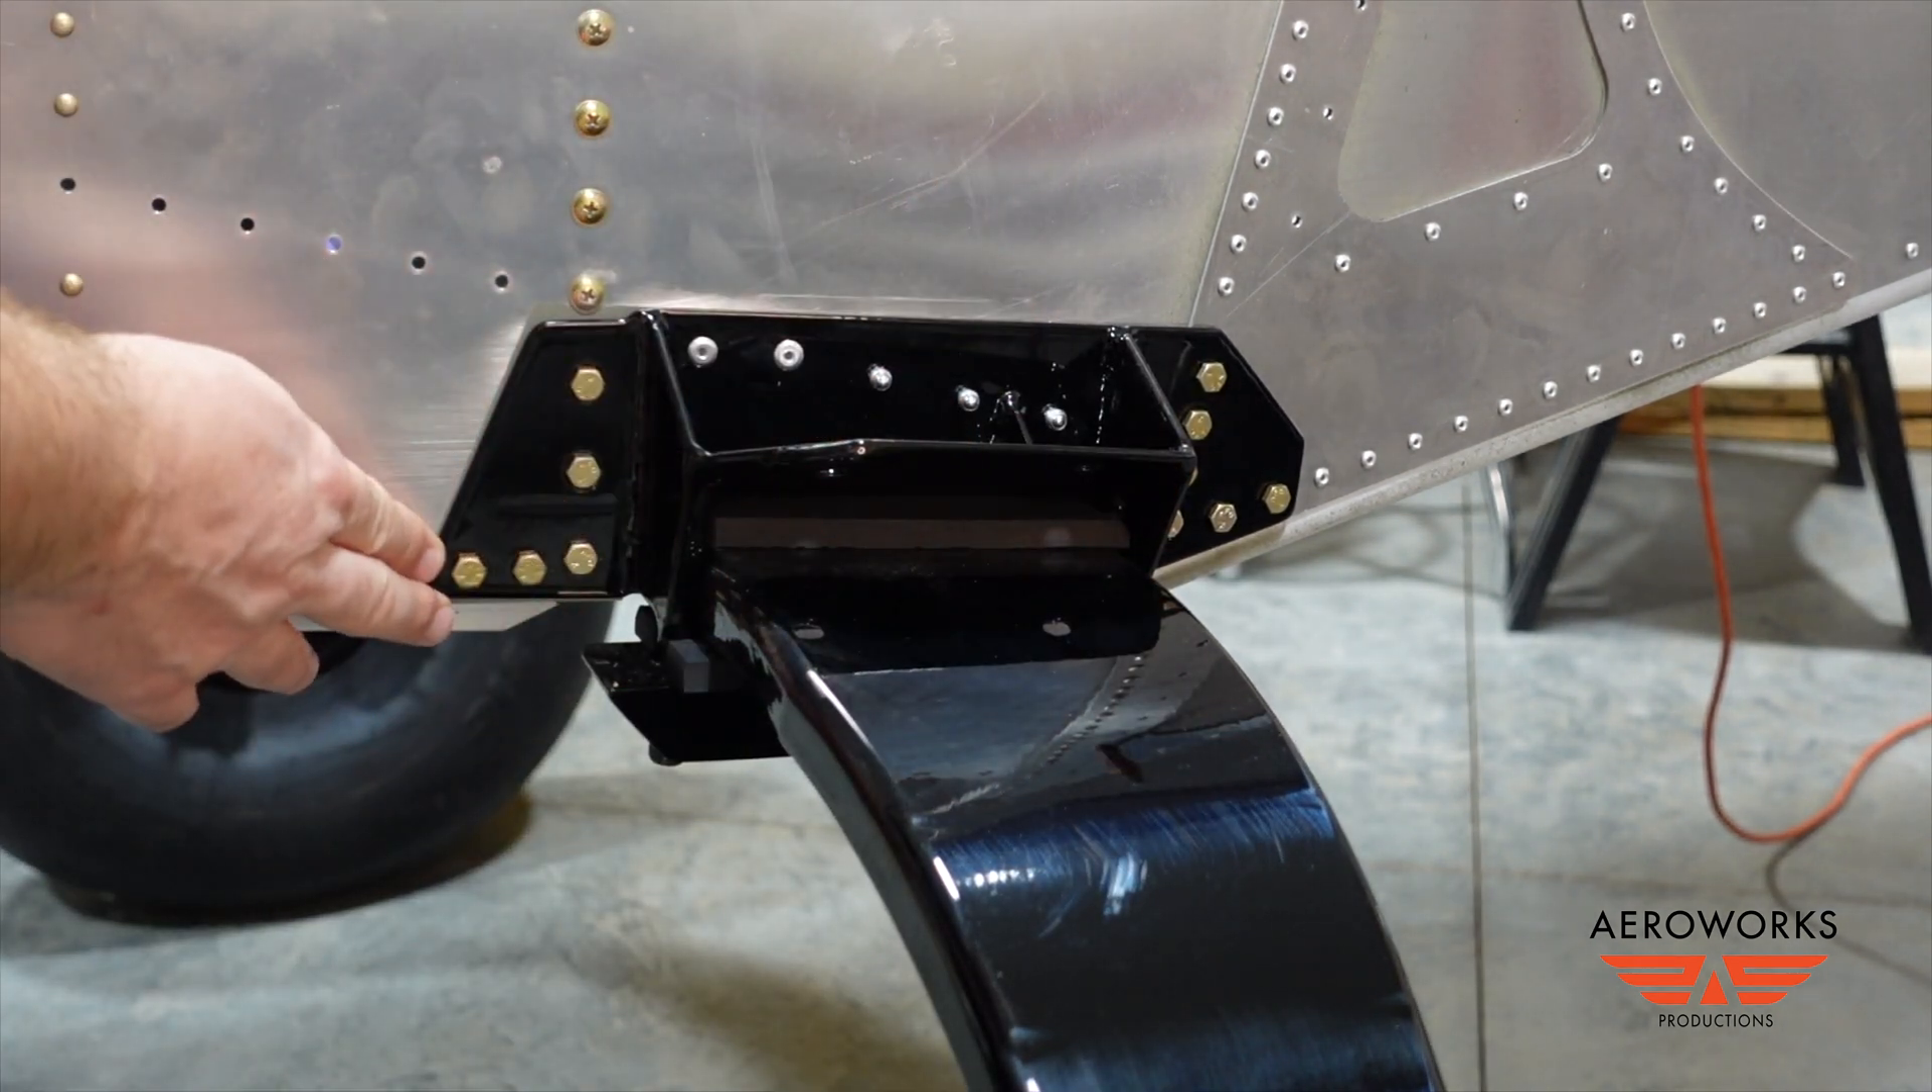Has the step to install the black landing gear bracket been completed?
Yes.